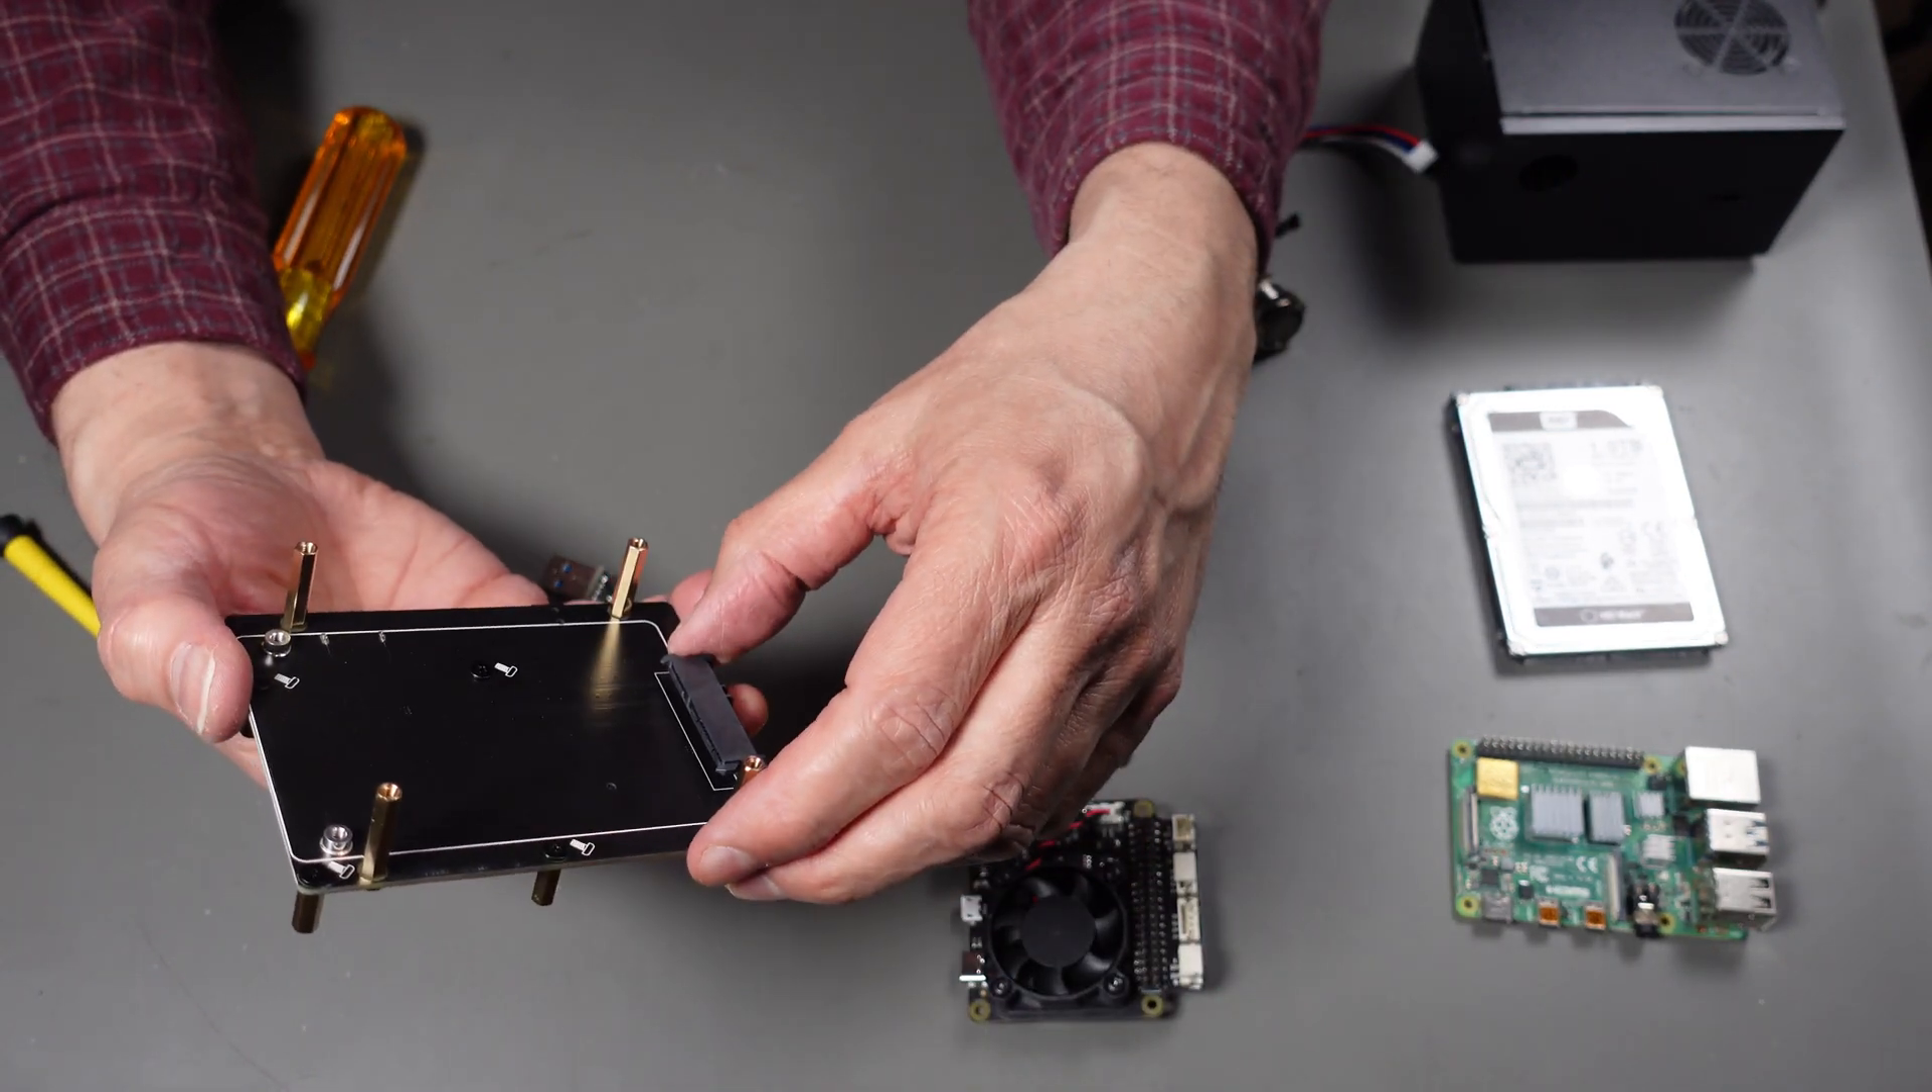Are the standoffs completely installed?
Yes.